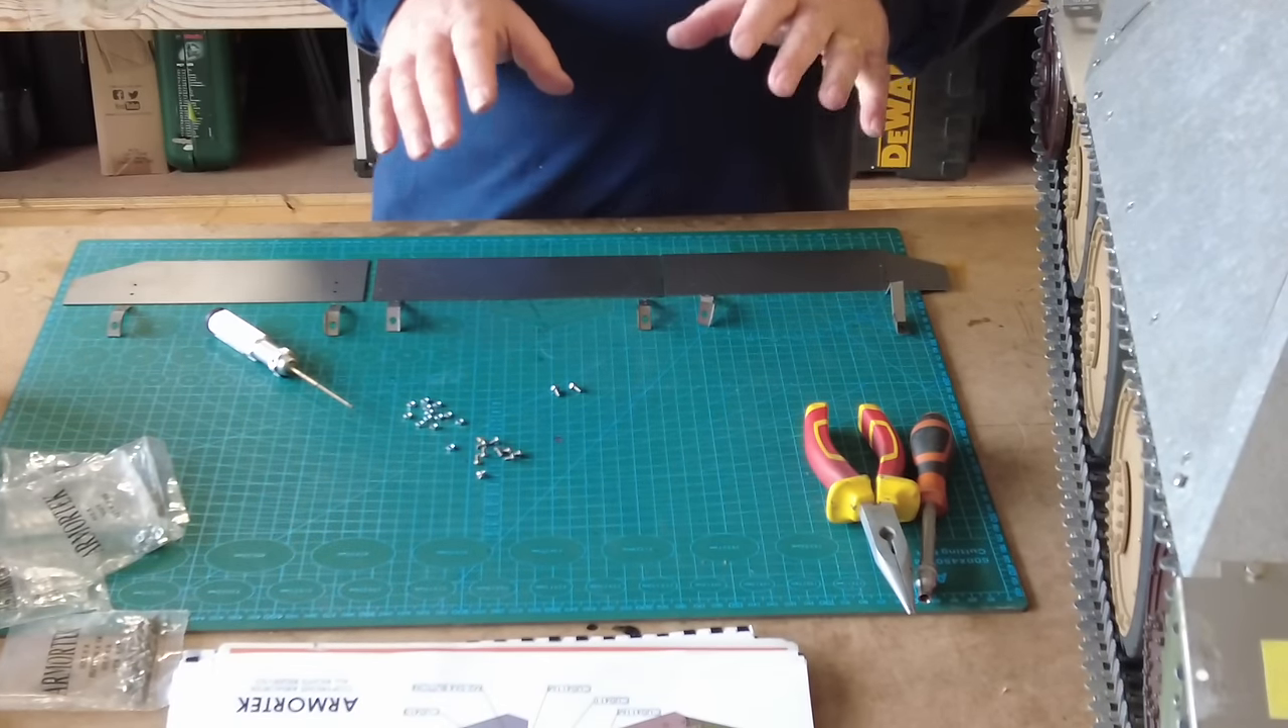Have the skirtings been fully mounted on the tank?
No.